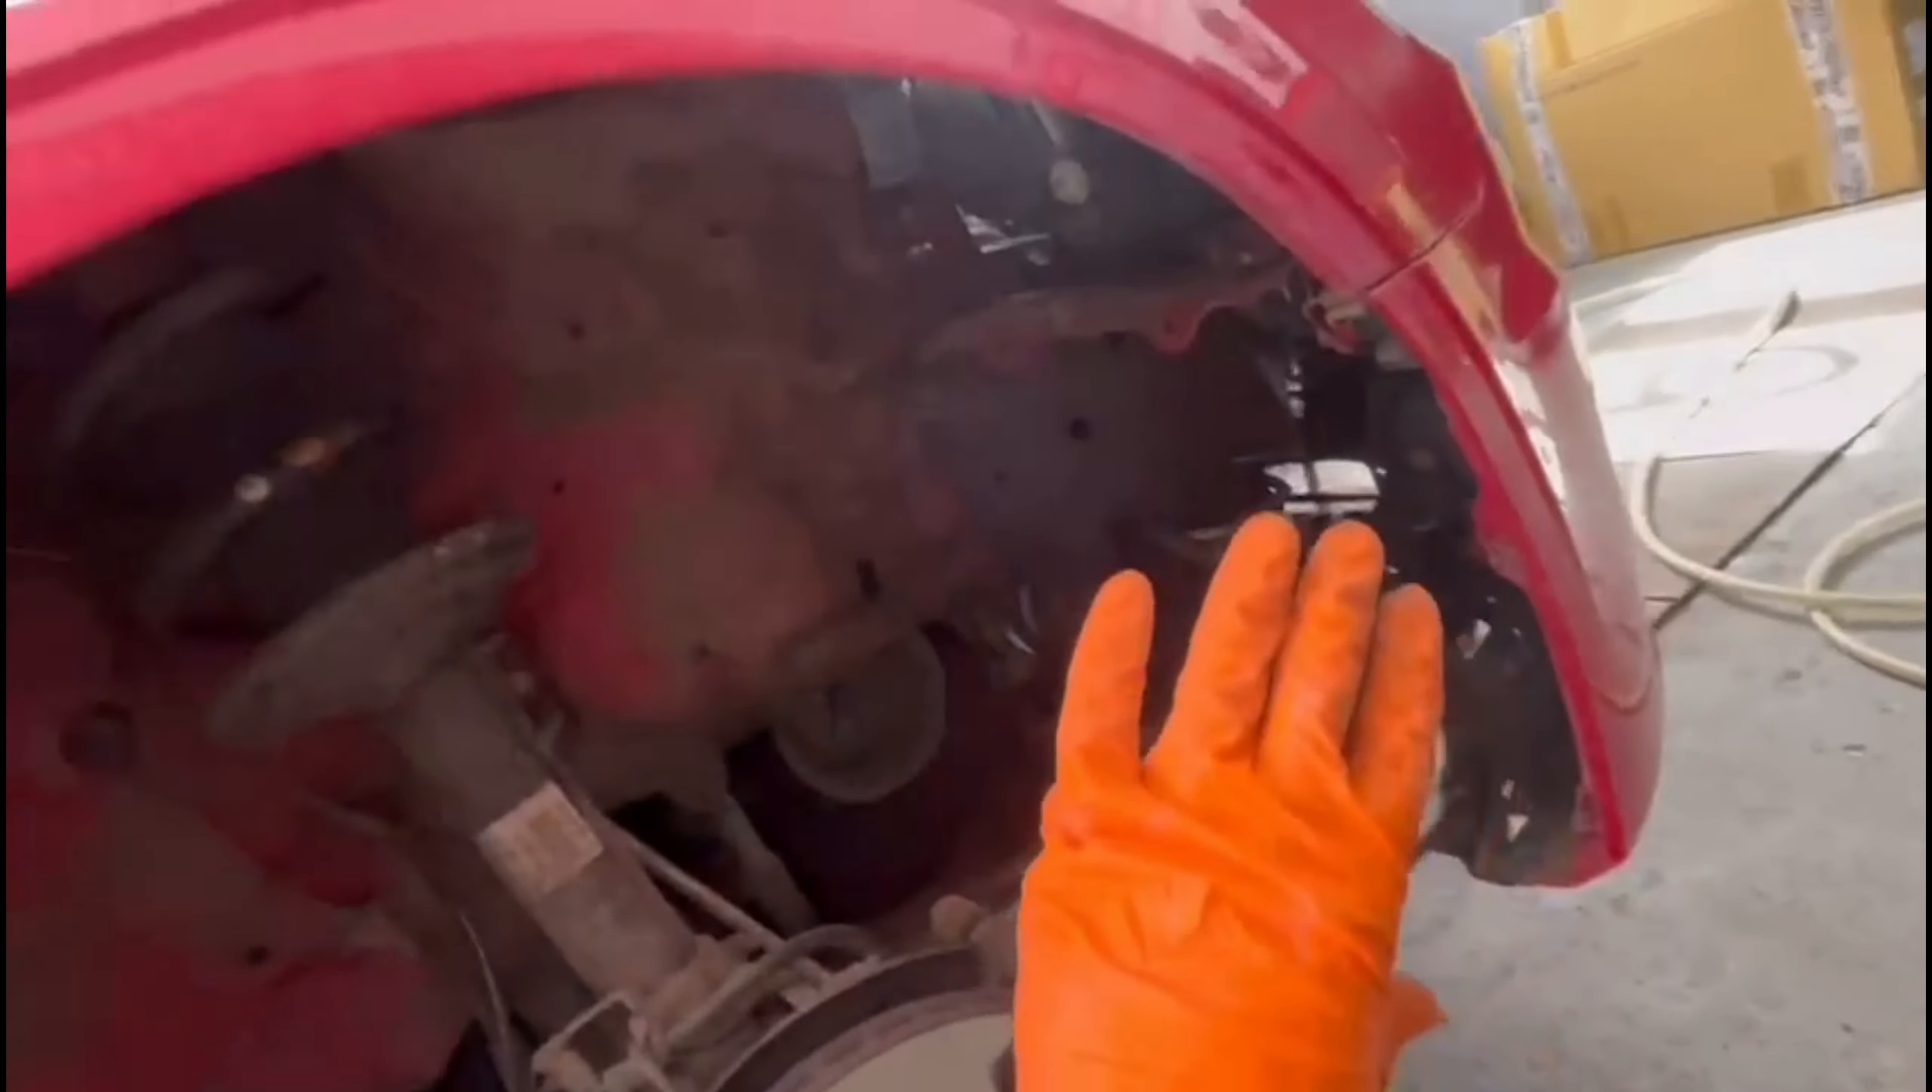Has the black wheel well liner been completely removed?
Yes.